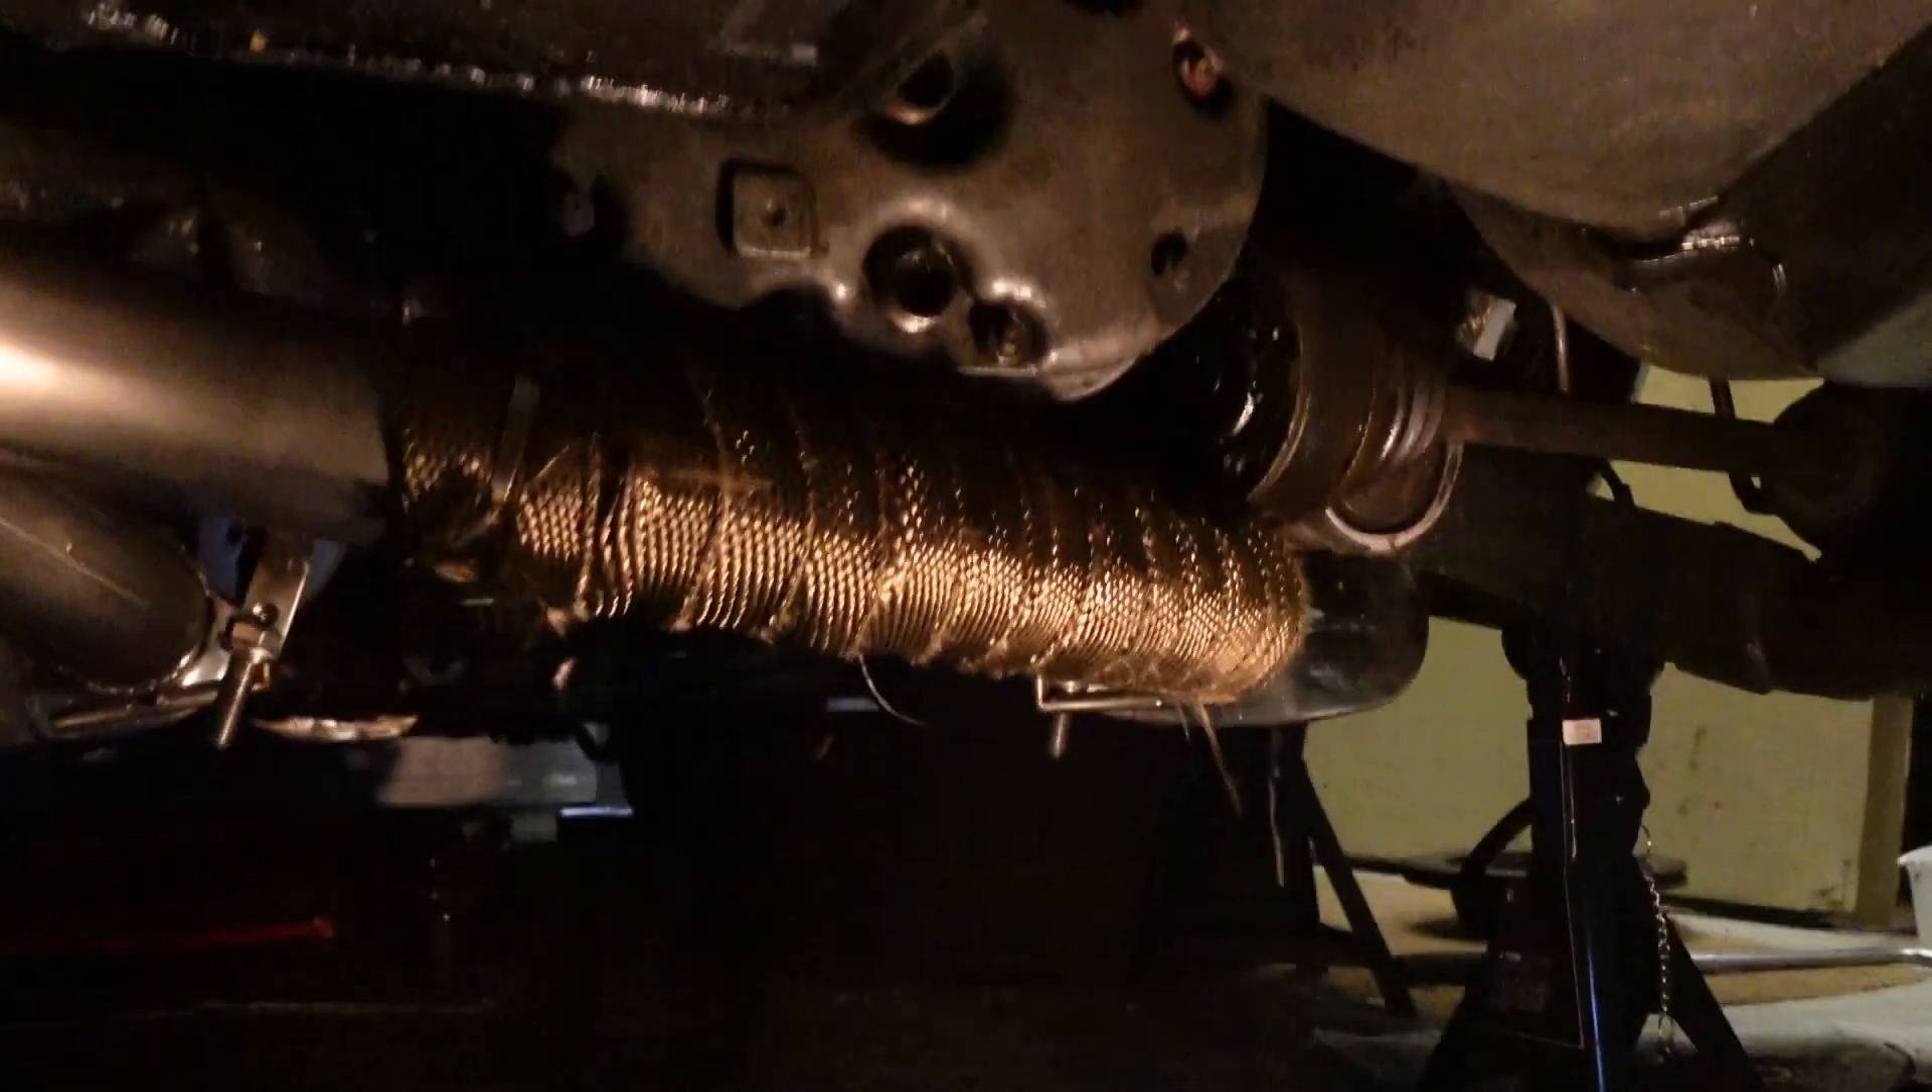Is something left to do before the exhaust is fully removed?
Yes.